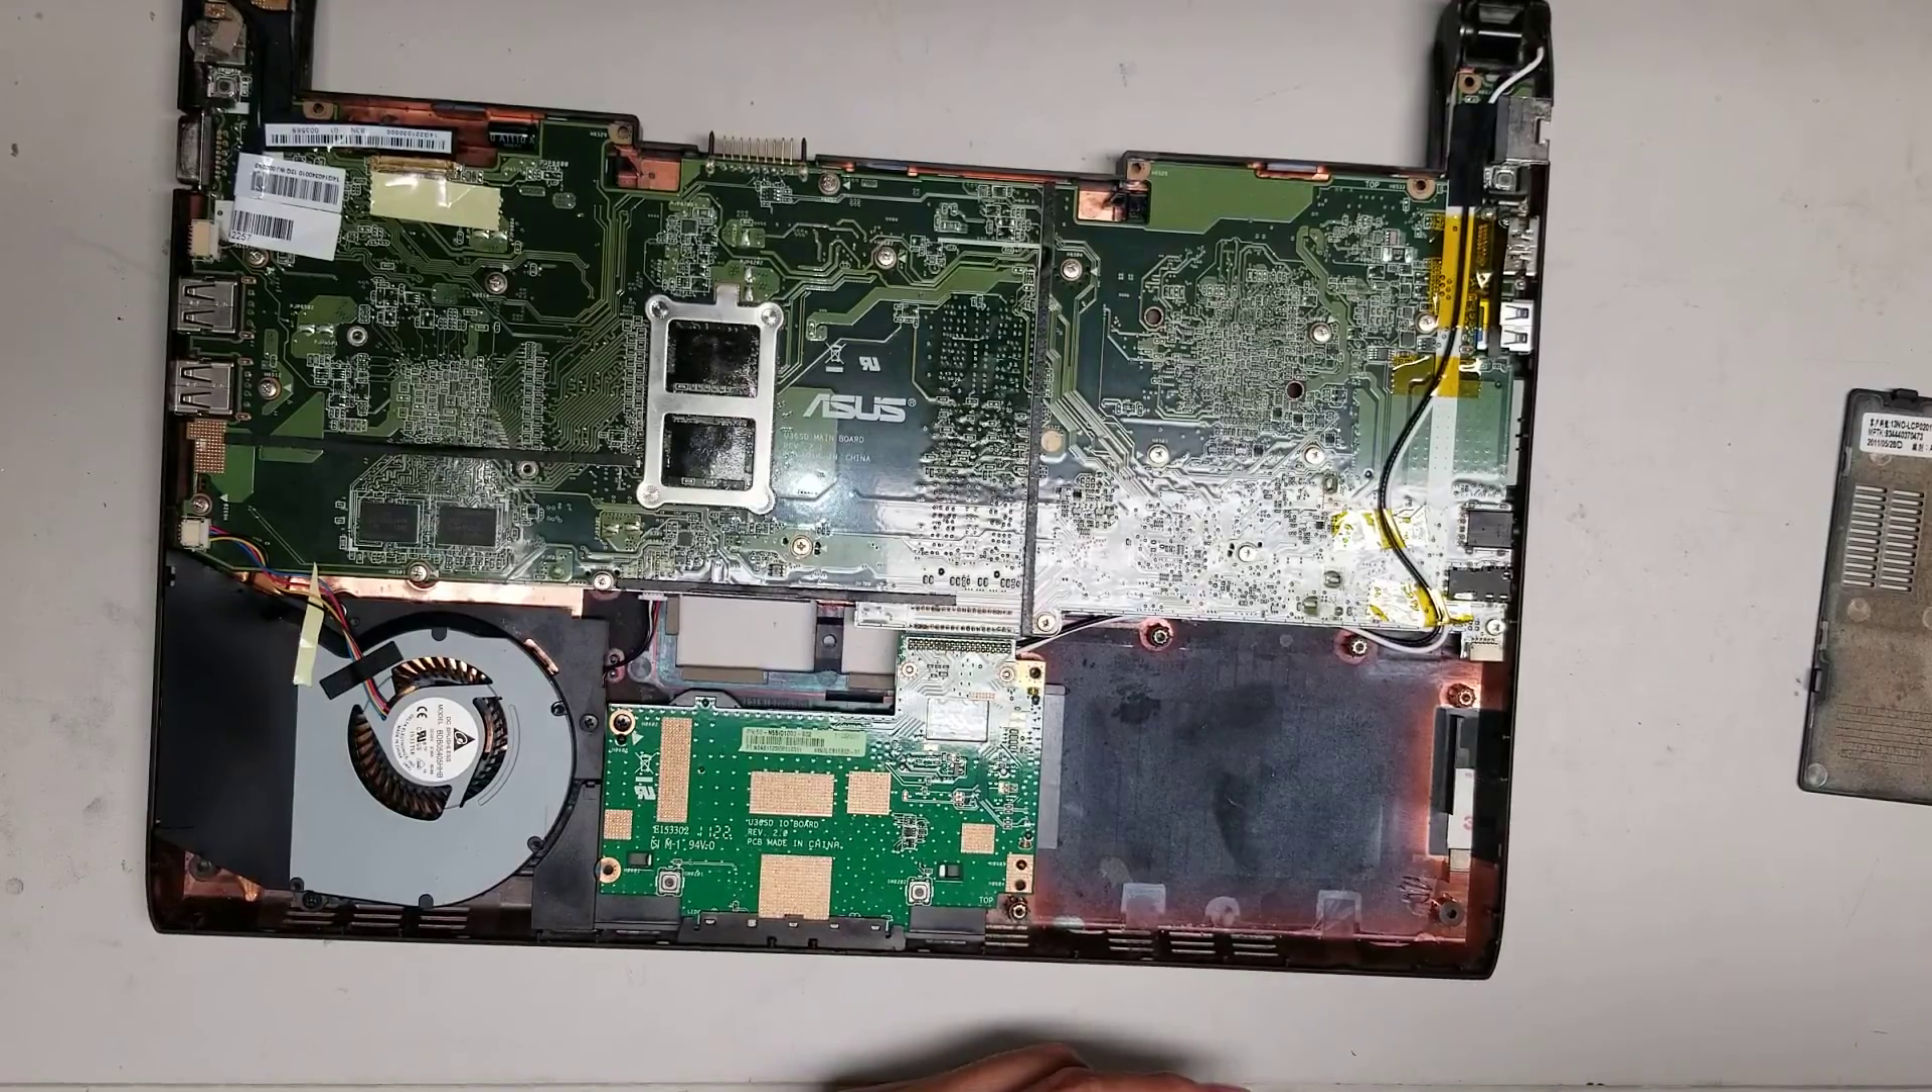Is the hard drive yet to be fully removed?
No.